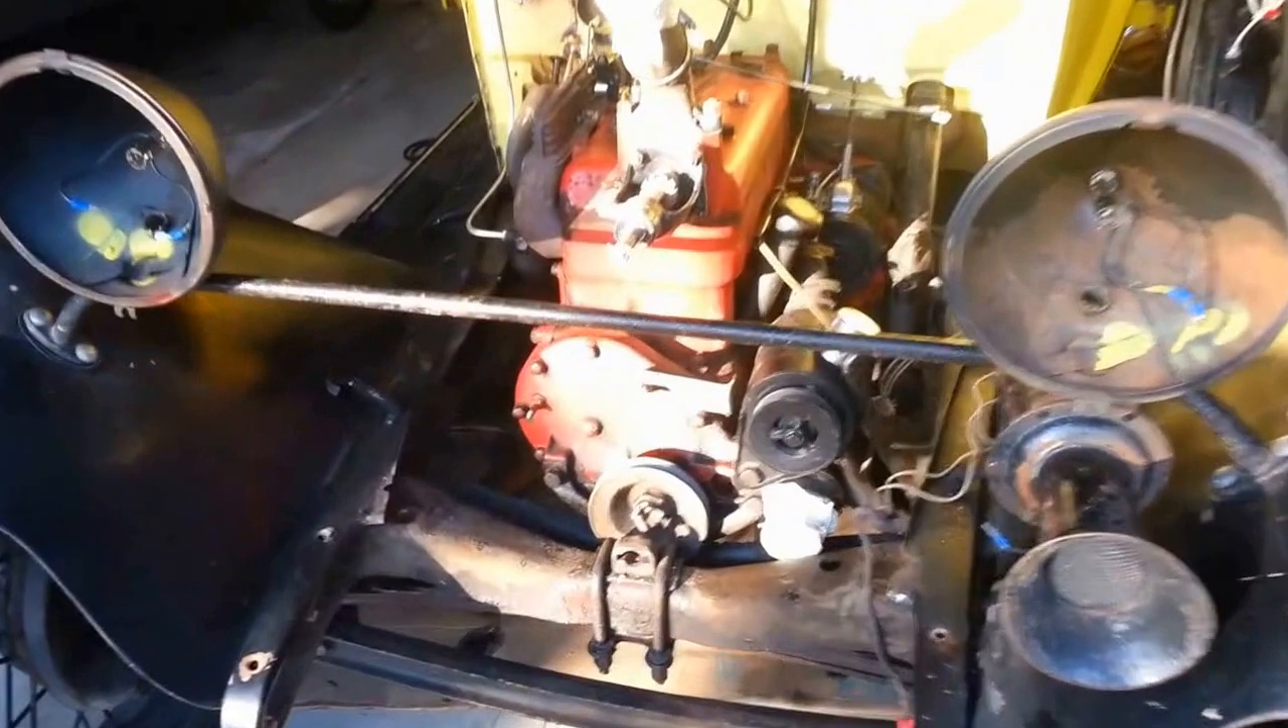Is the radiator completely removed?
Yes.